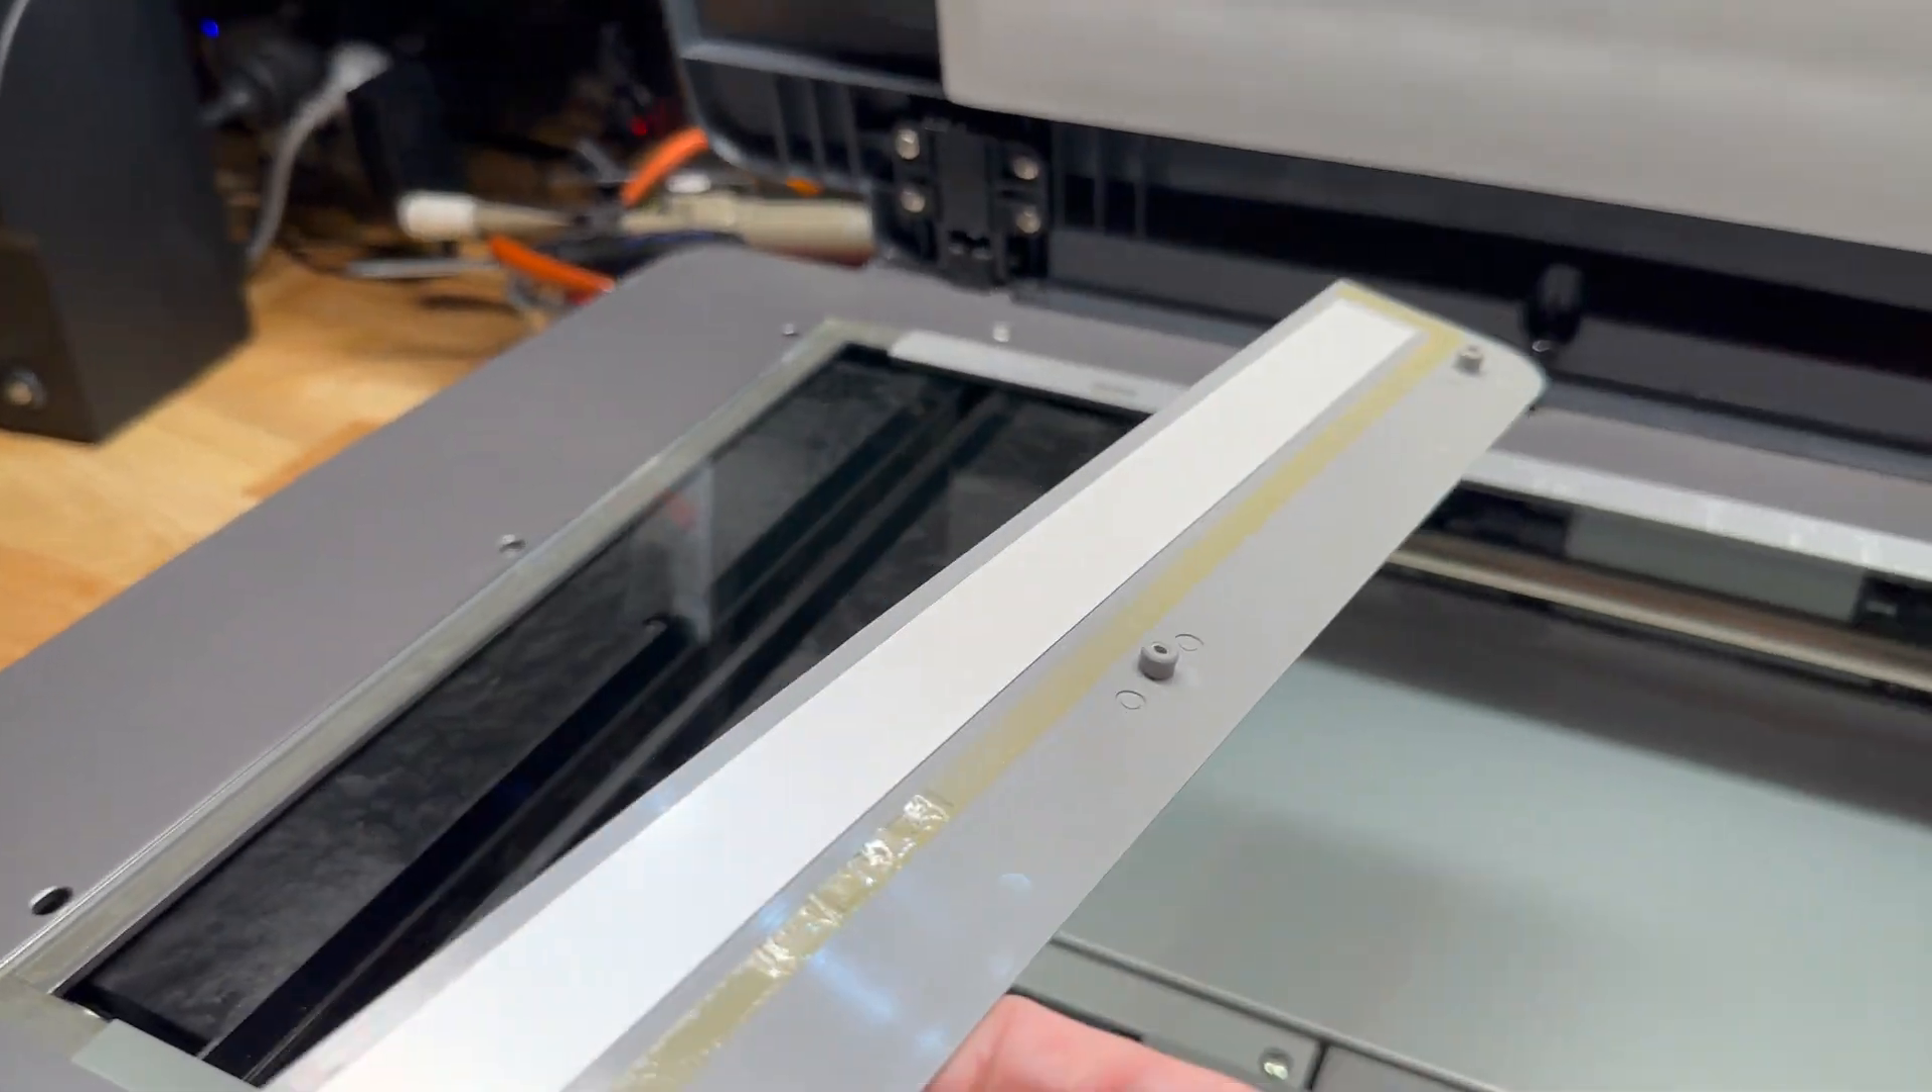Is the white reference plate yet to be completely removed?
No.